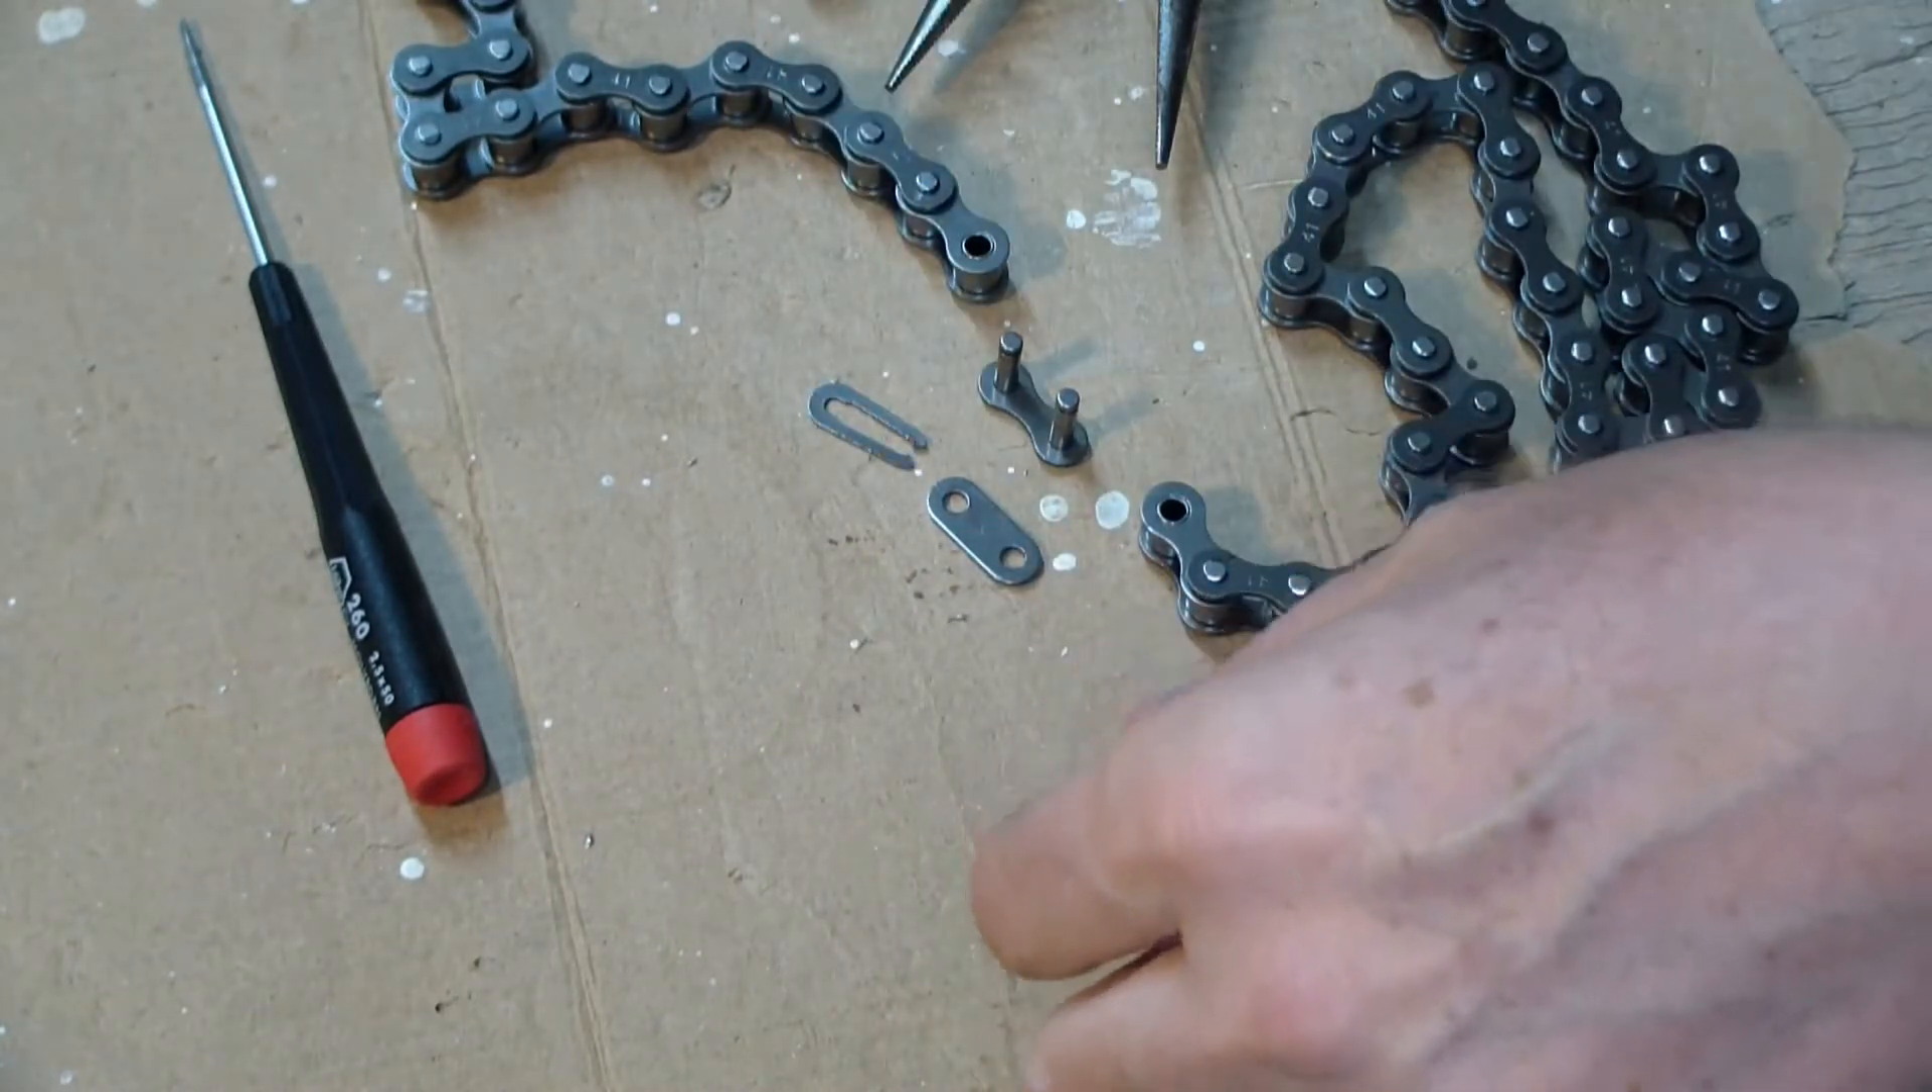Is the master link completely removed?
Yes.